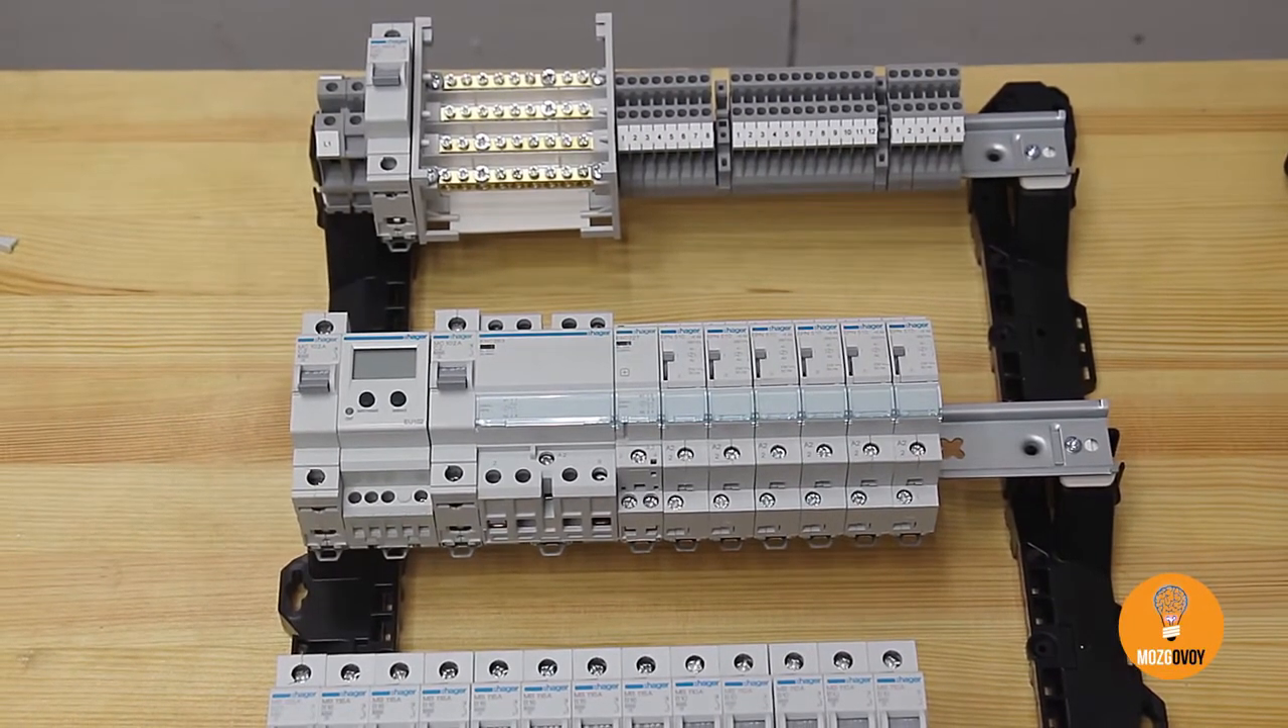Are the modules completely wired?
No.